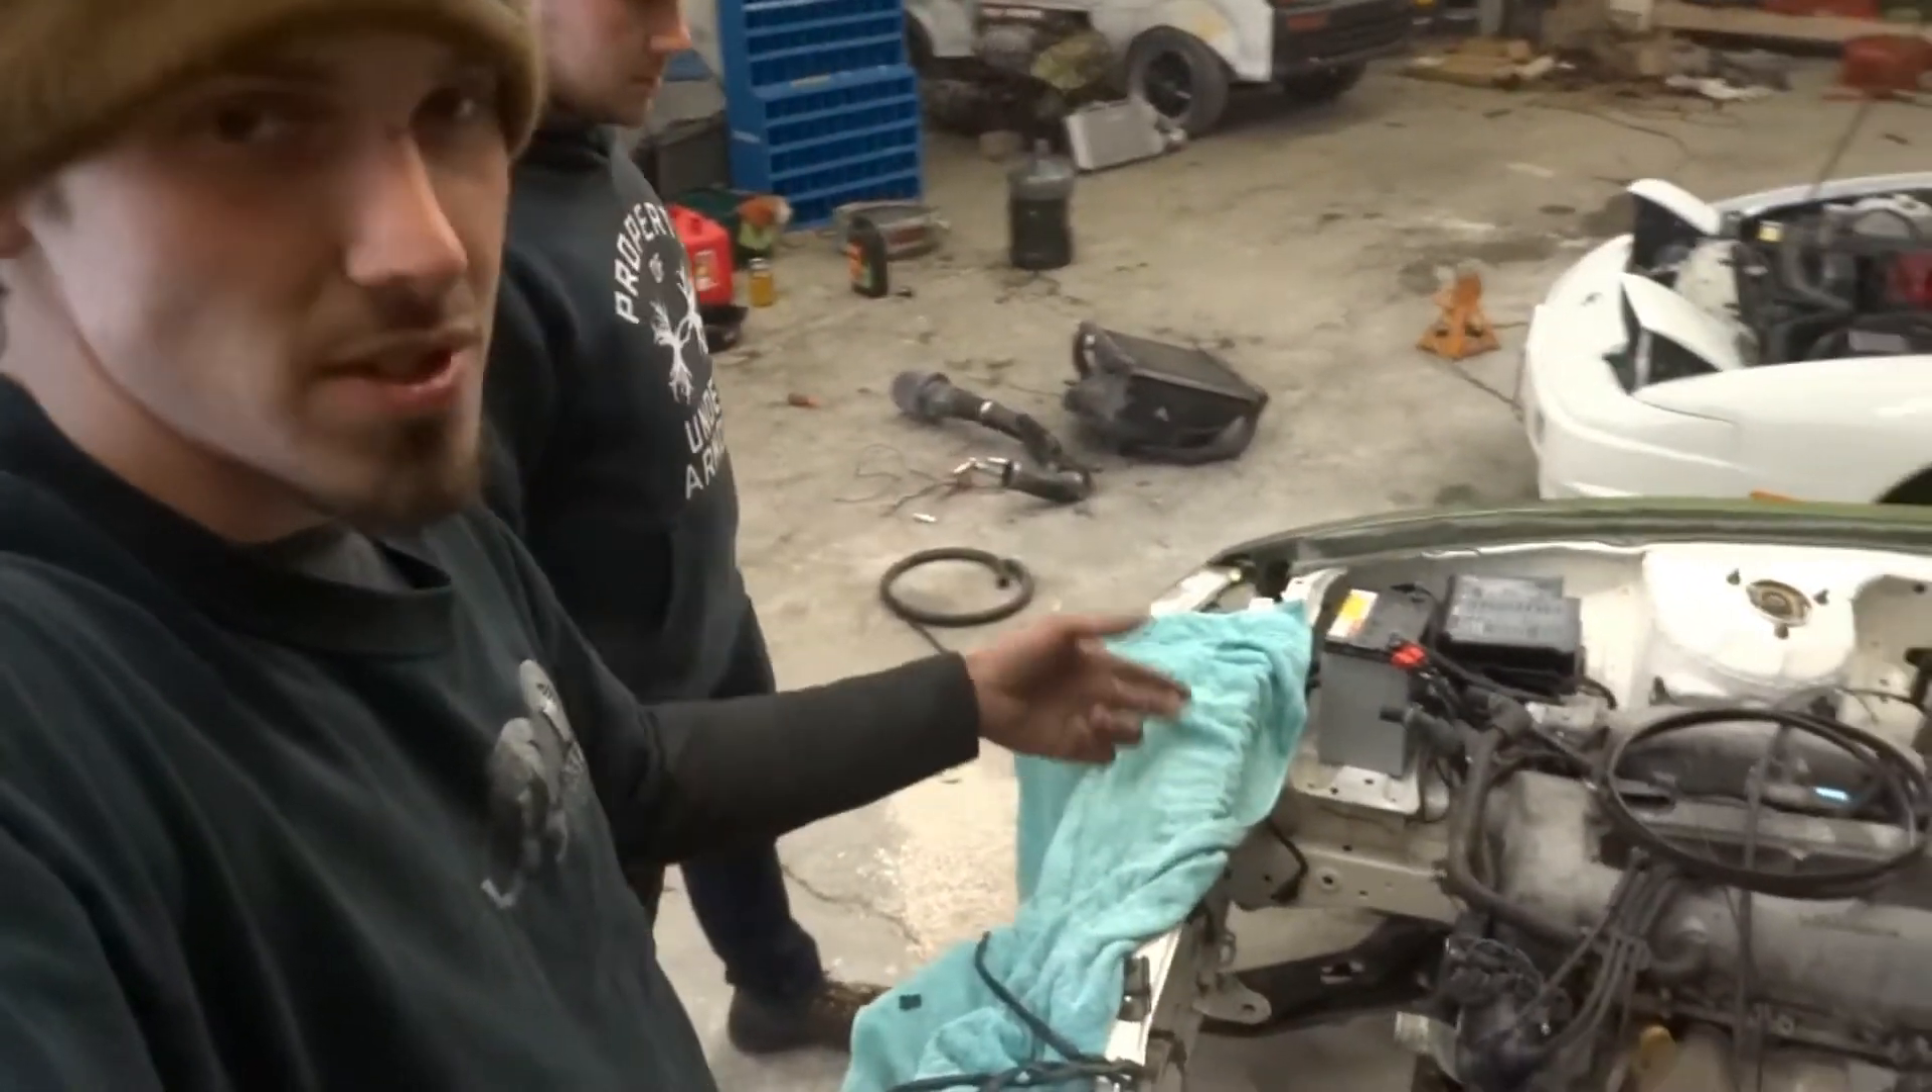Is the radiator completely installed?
No.